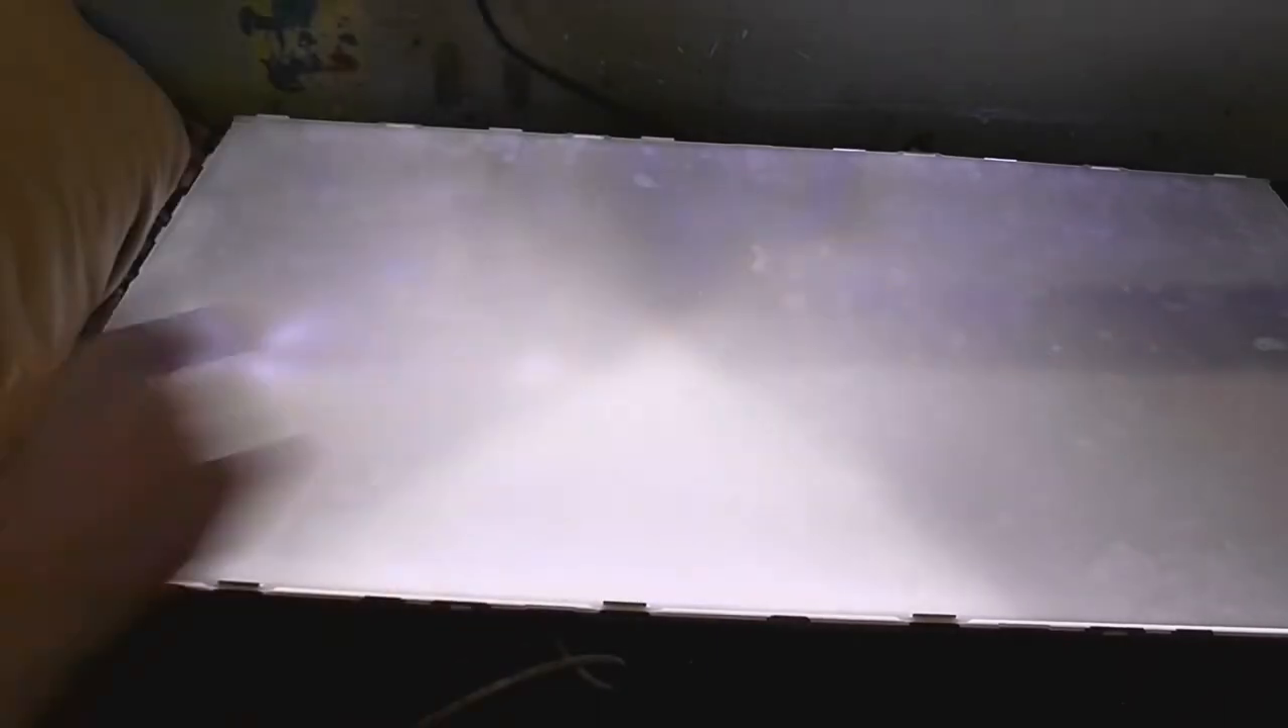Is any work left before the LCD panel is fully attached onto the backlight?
Yes.